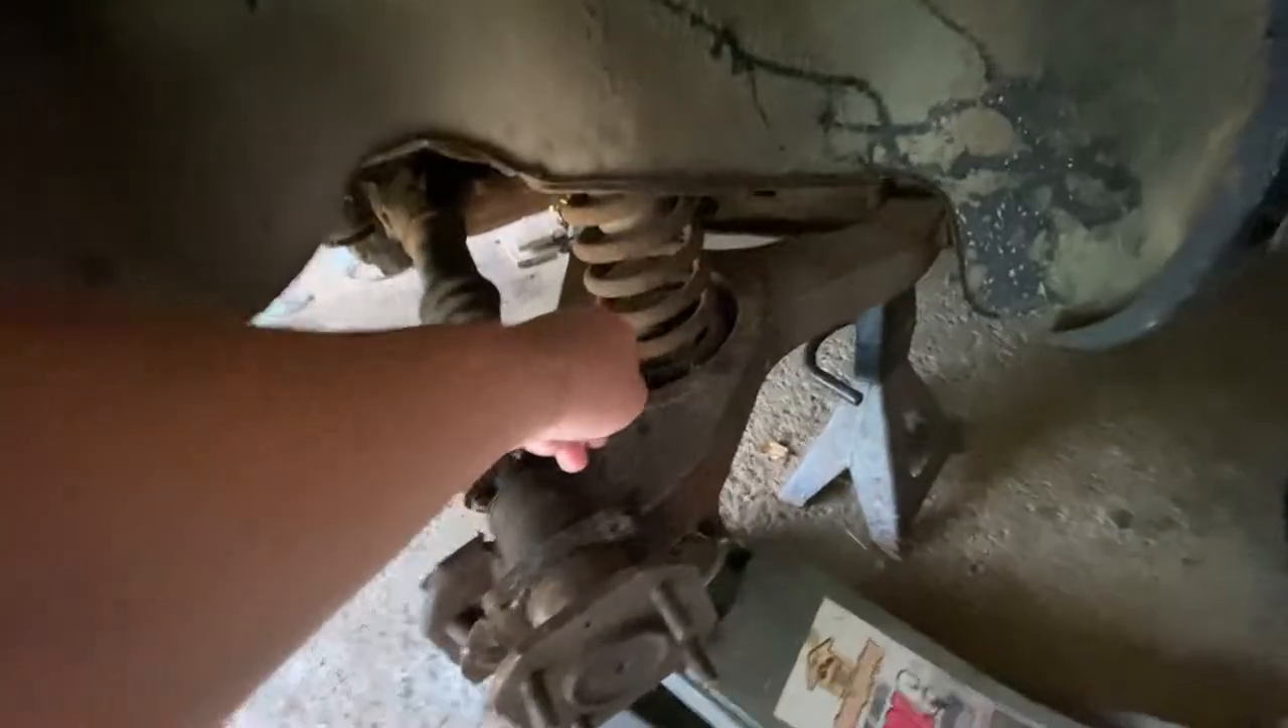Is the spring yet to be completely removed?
Yes.